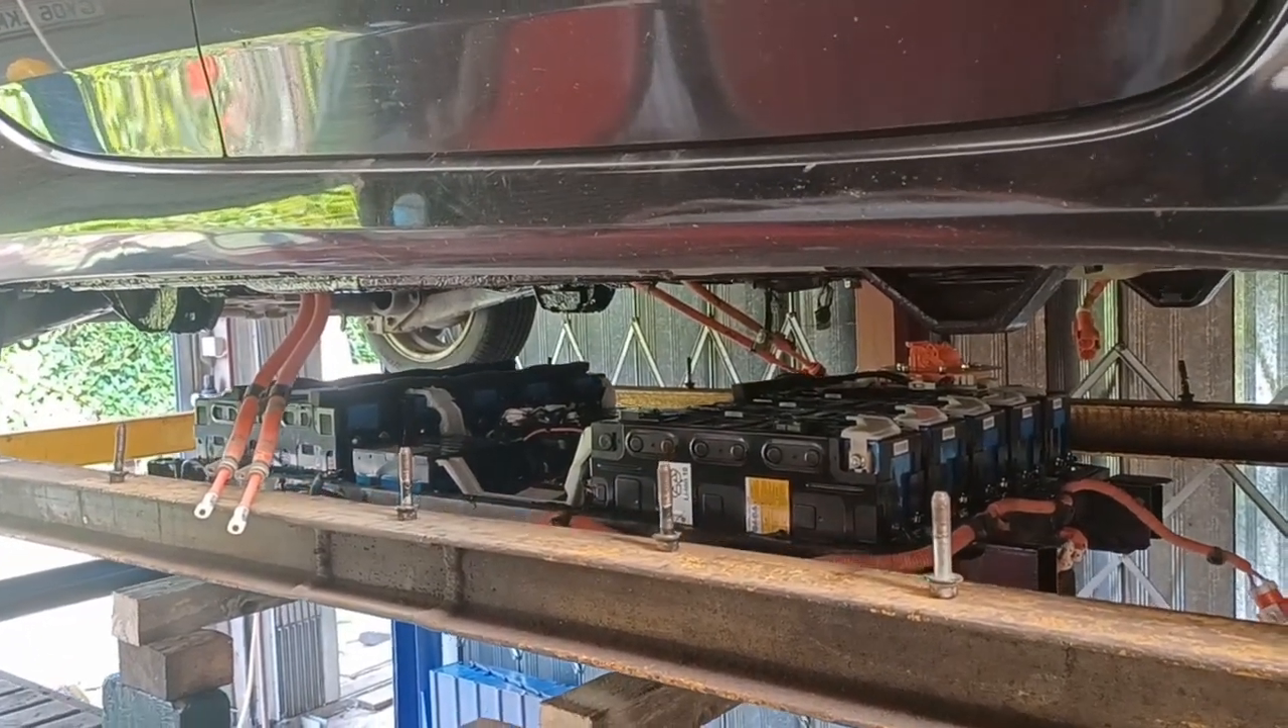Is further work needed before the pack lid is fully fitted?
Yes.